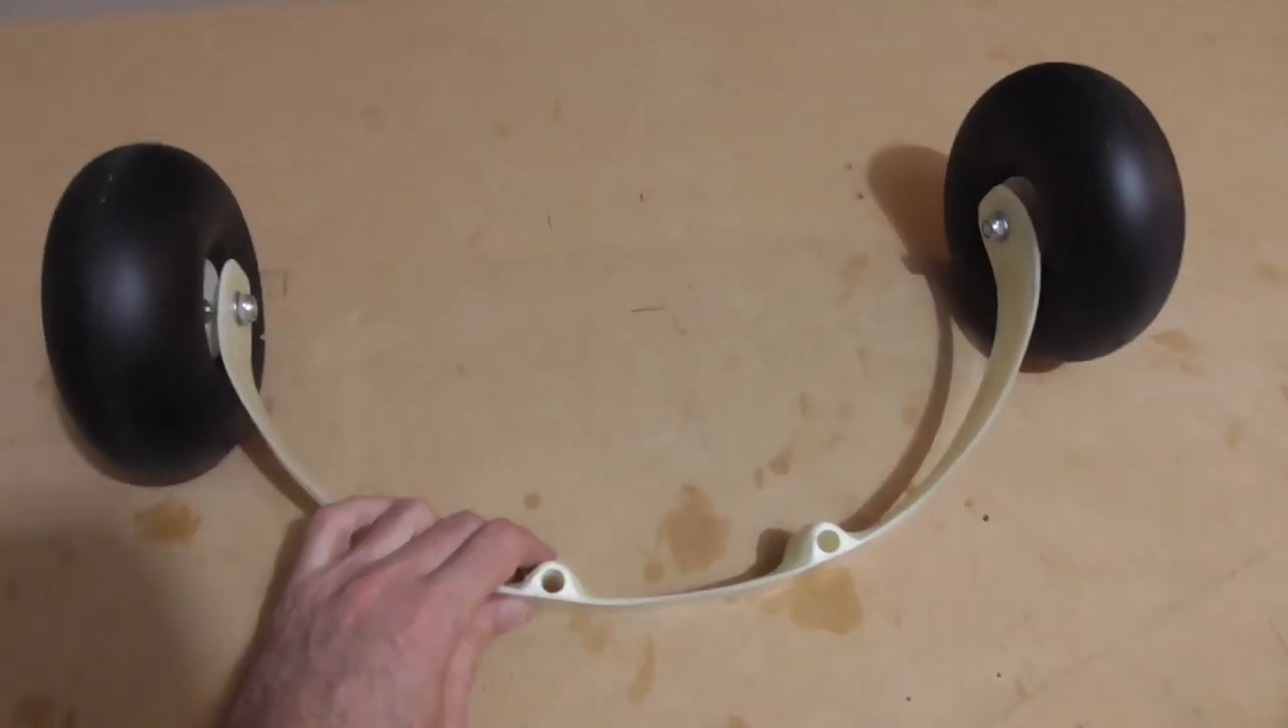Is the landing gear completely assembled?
Yes.